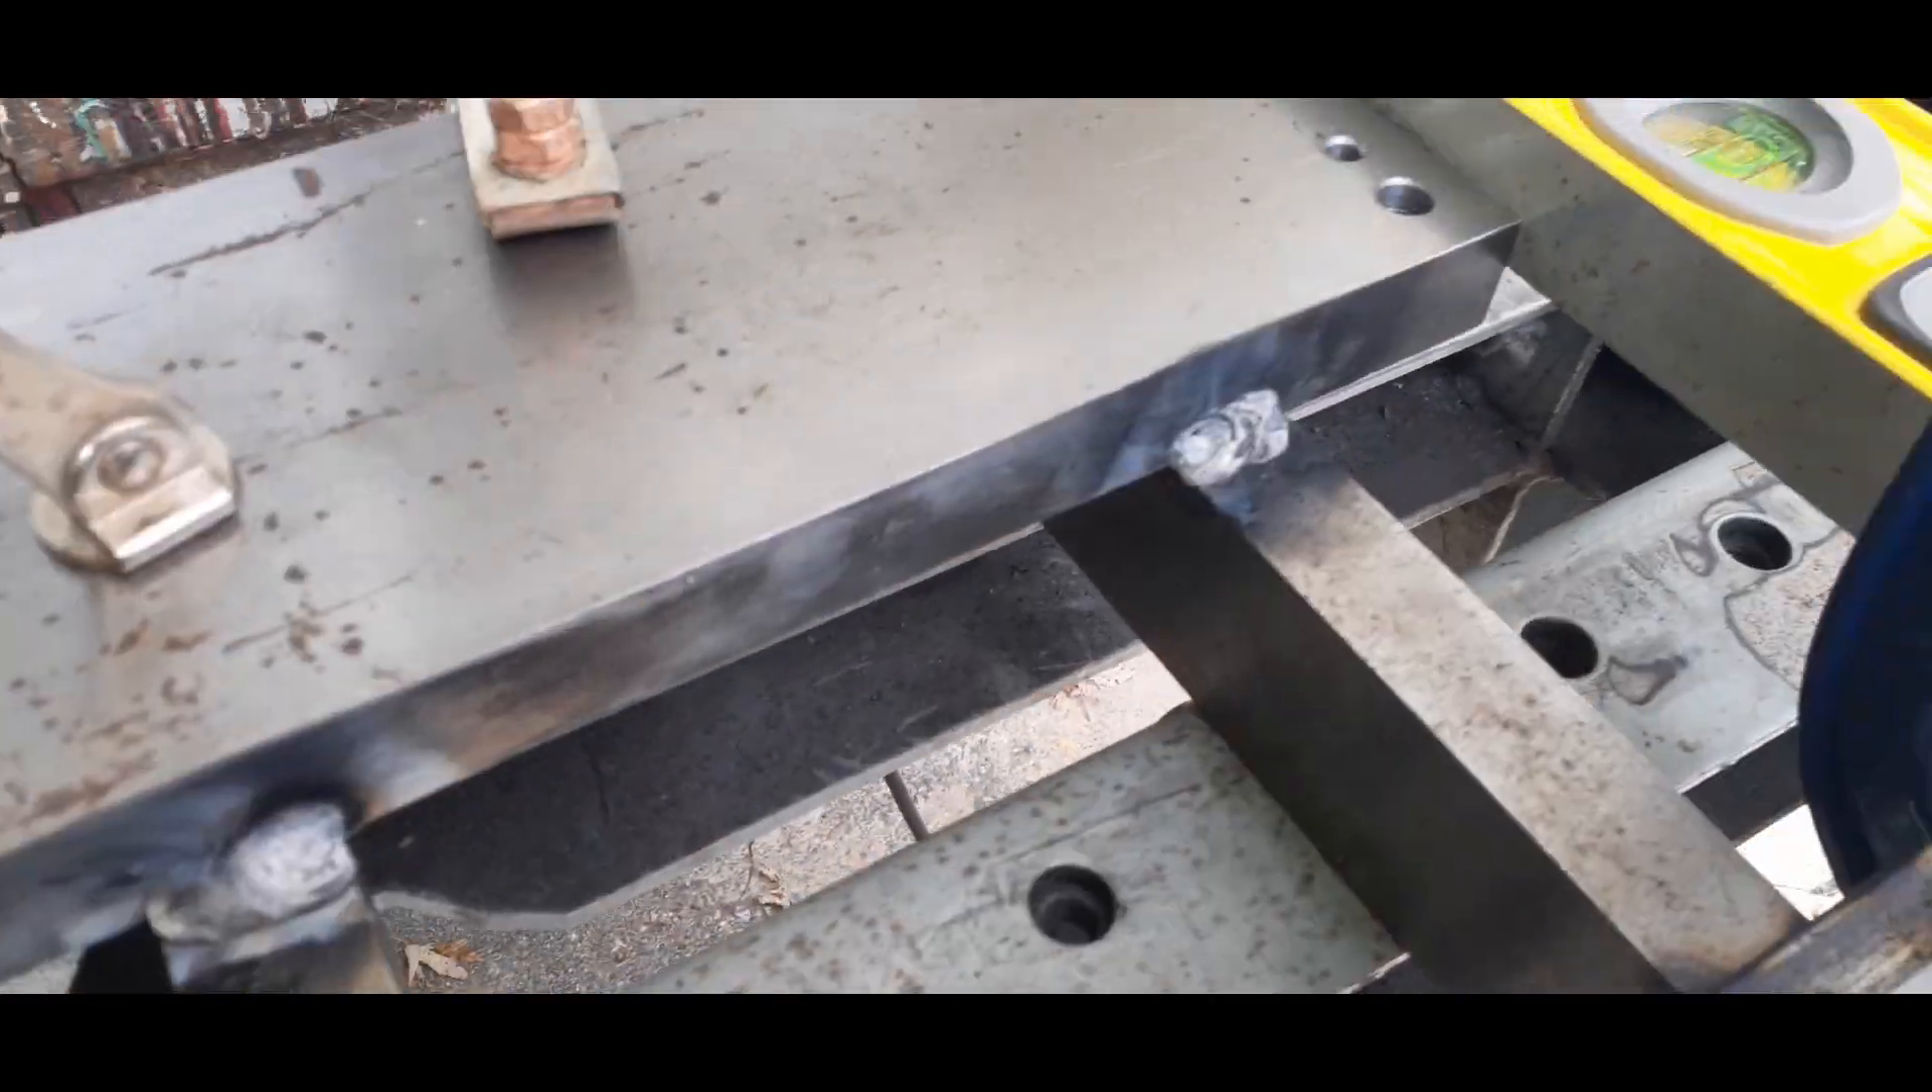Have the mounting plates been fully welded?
No.